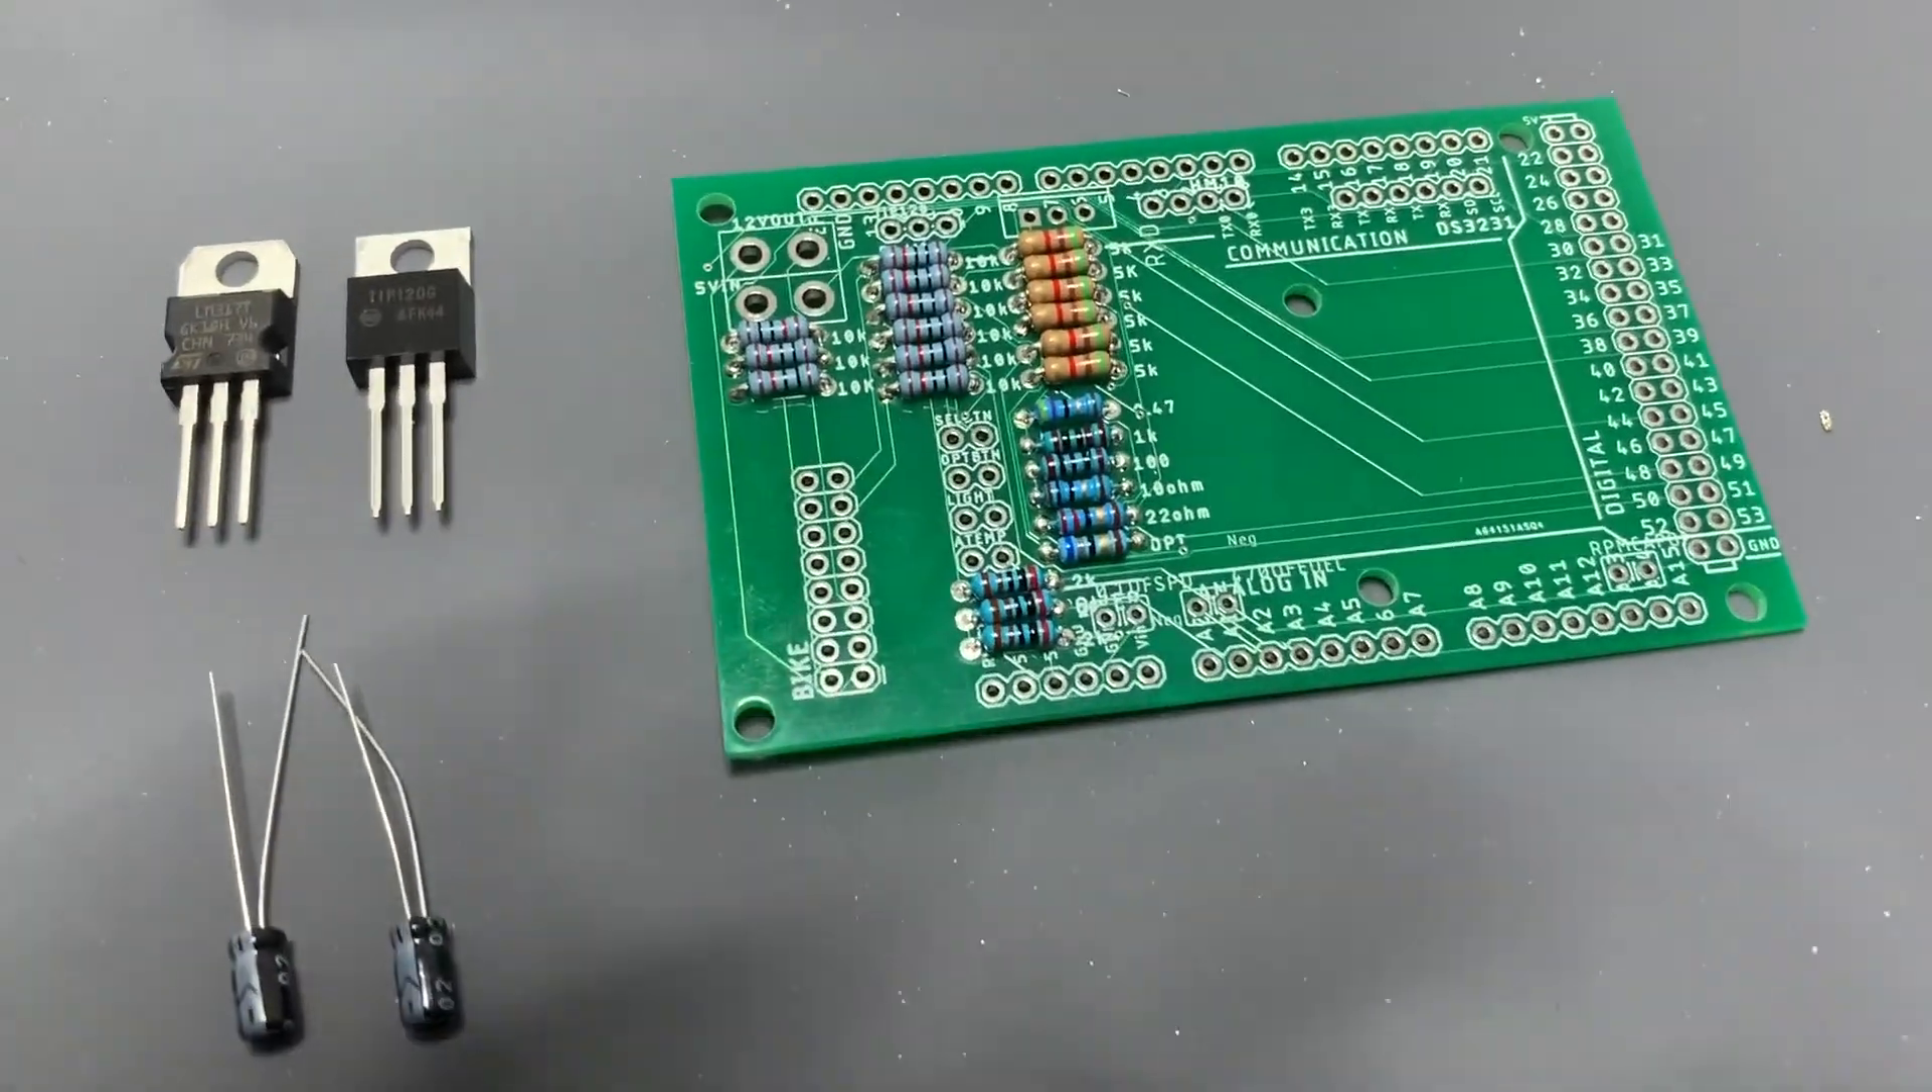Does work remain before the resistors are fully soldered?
No.